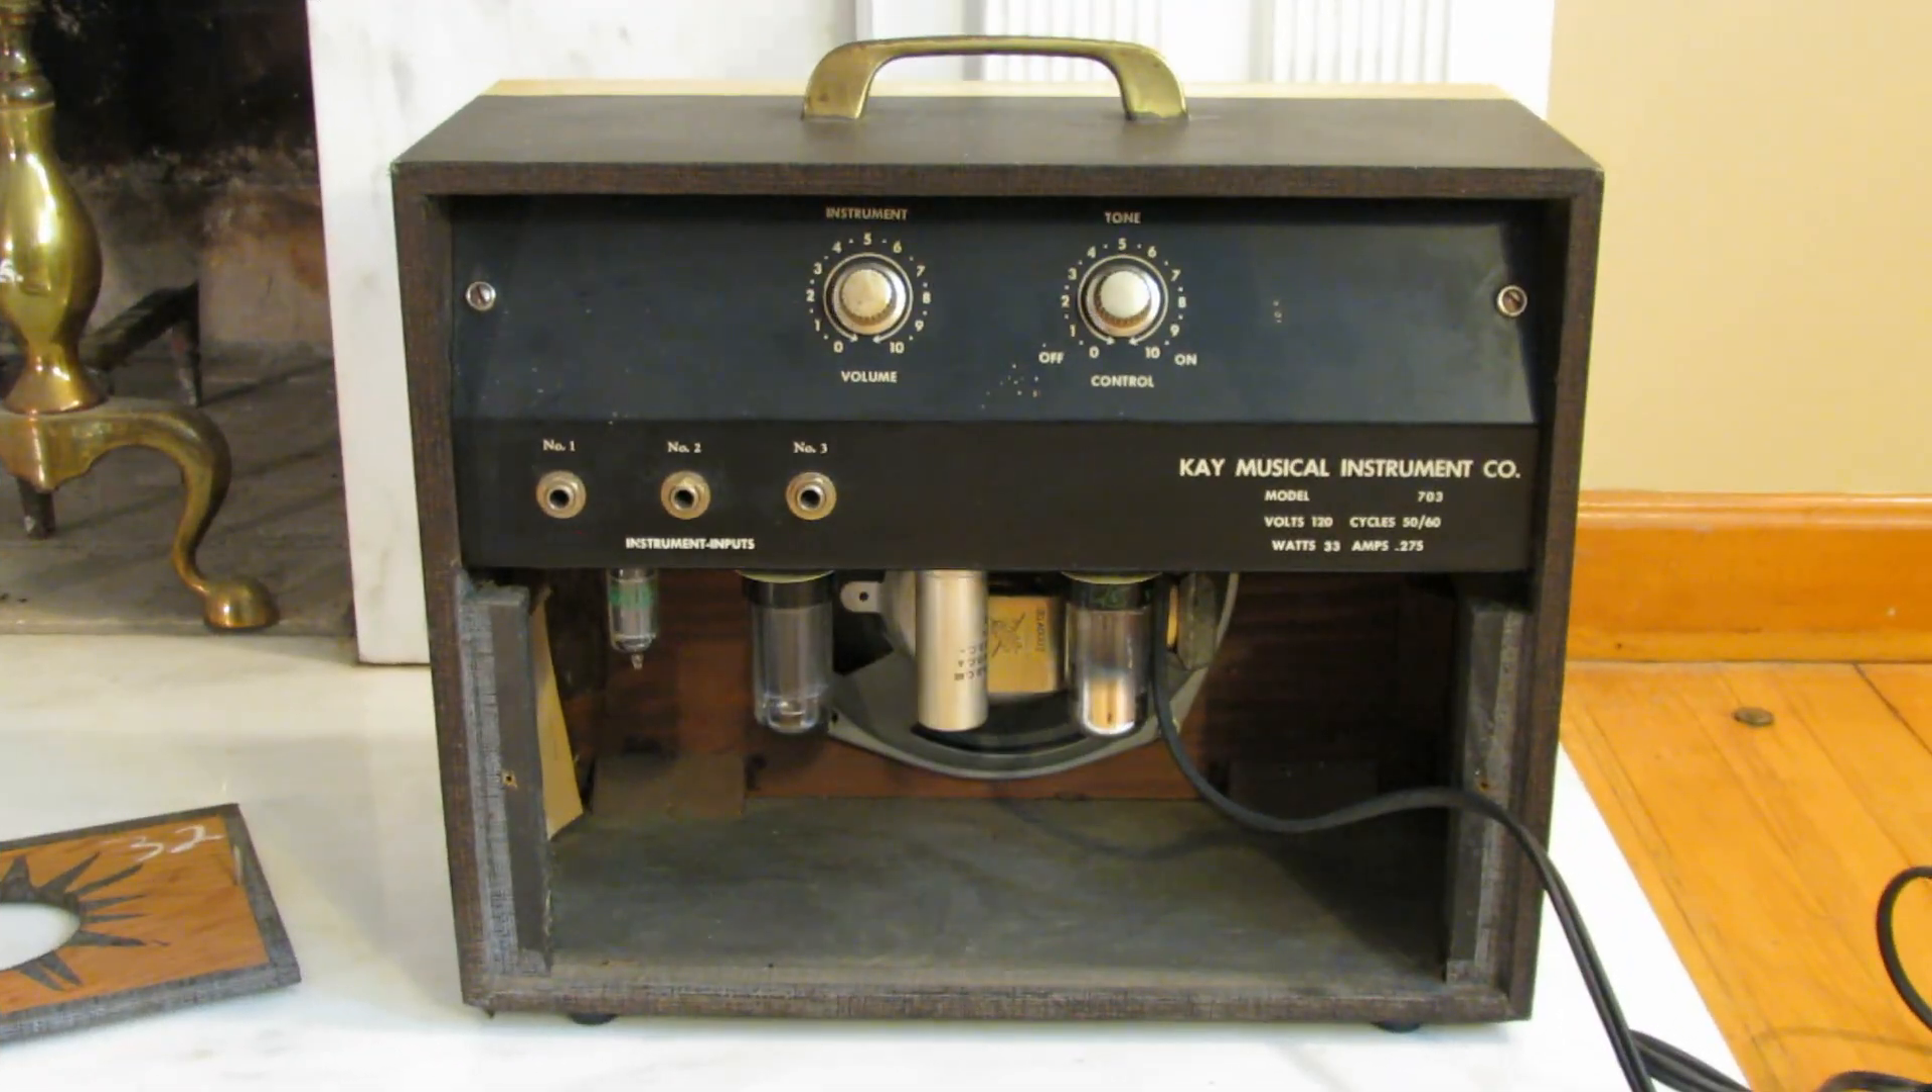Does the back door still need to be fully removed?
No.